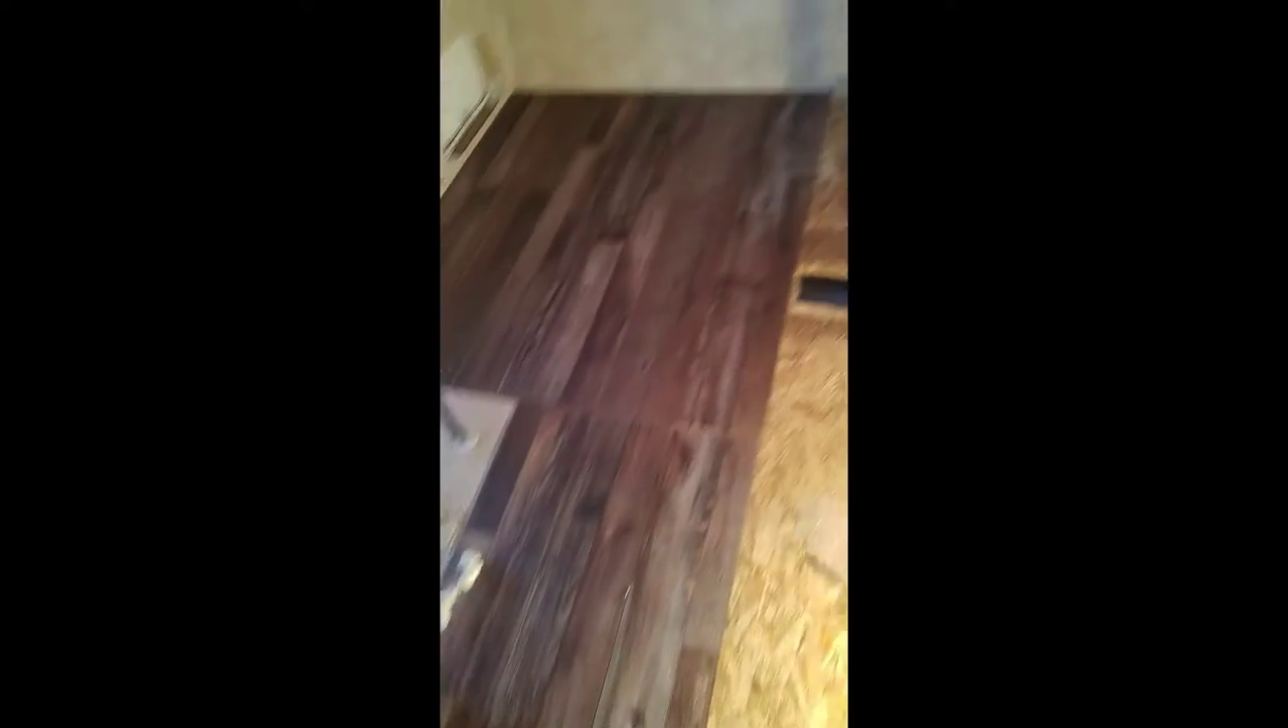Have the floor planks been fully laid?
No.